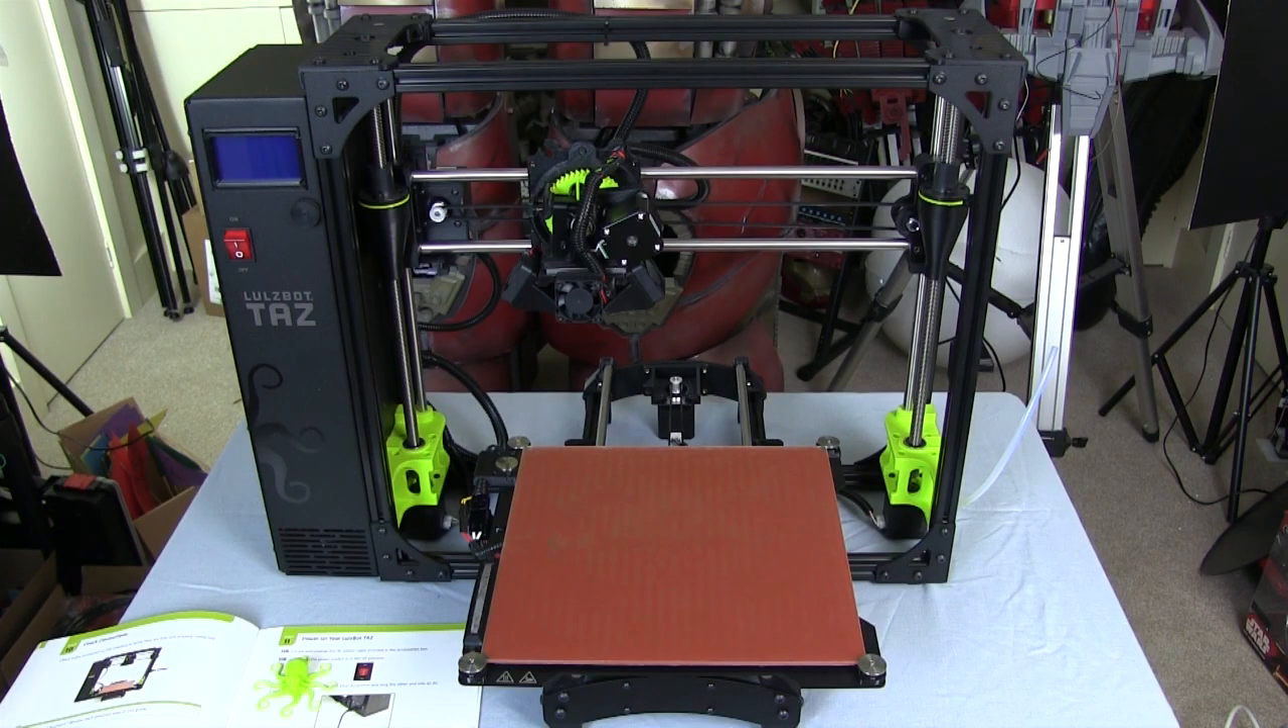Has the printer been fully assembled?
Yes.